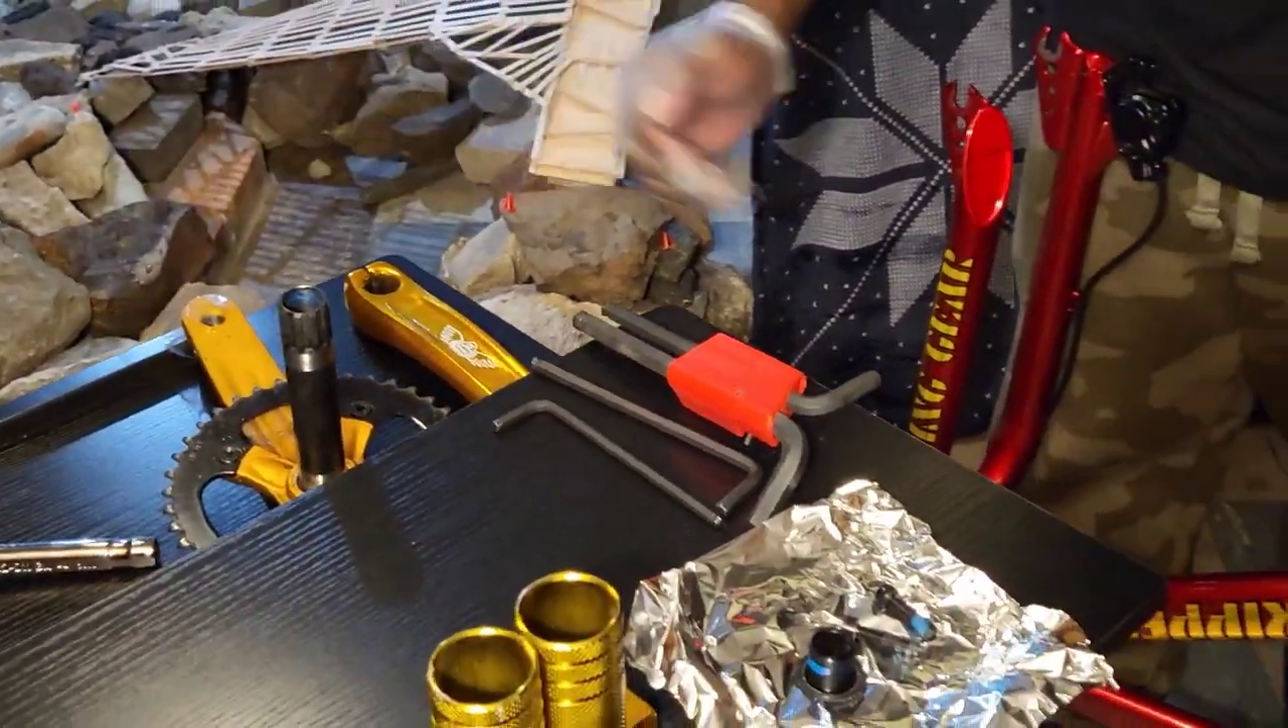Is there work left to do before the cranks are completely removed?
No.